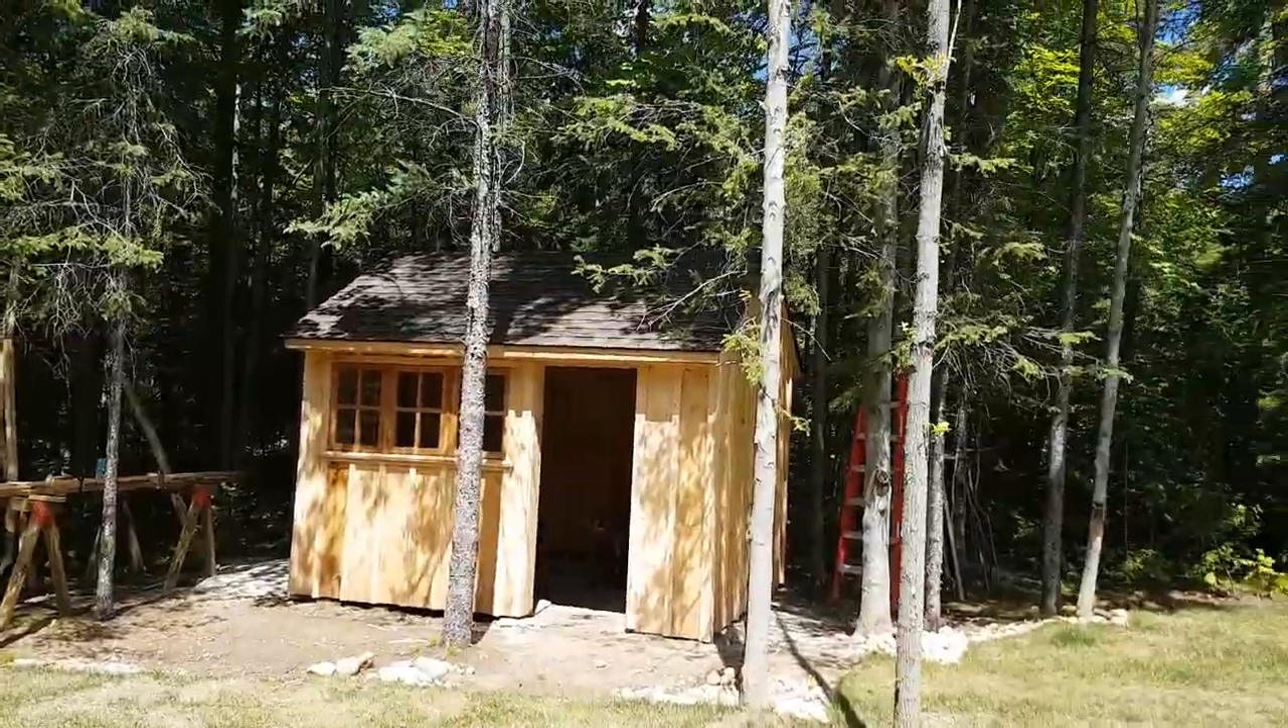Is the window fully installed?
Yes.